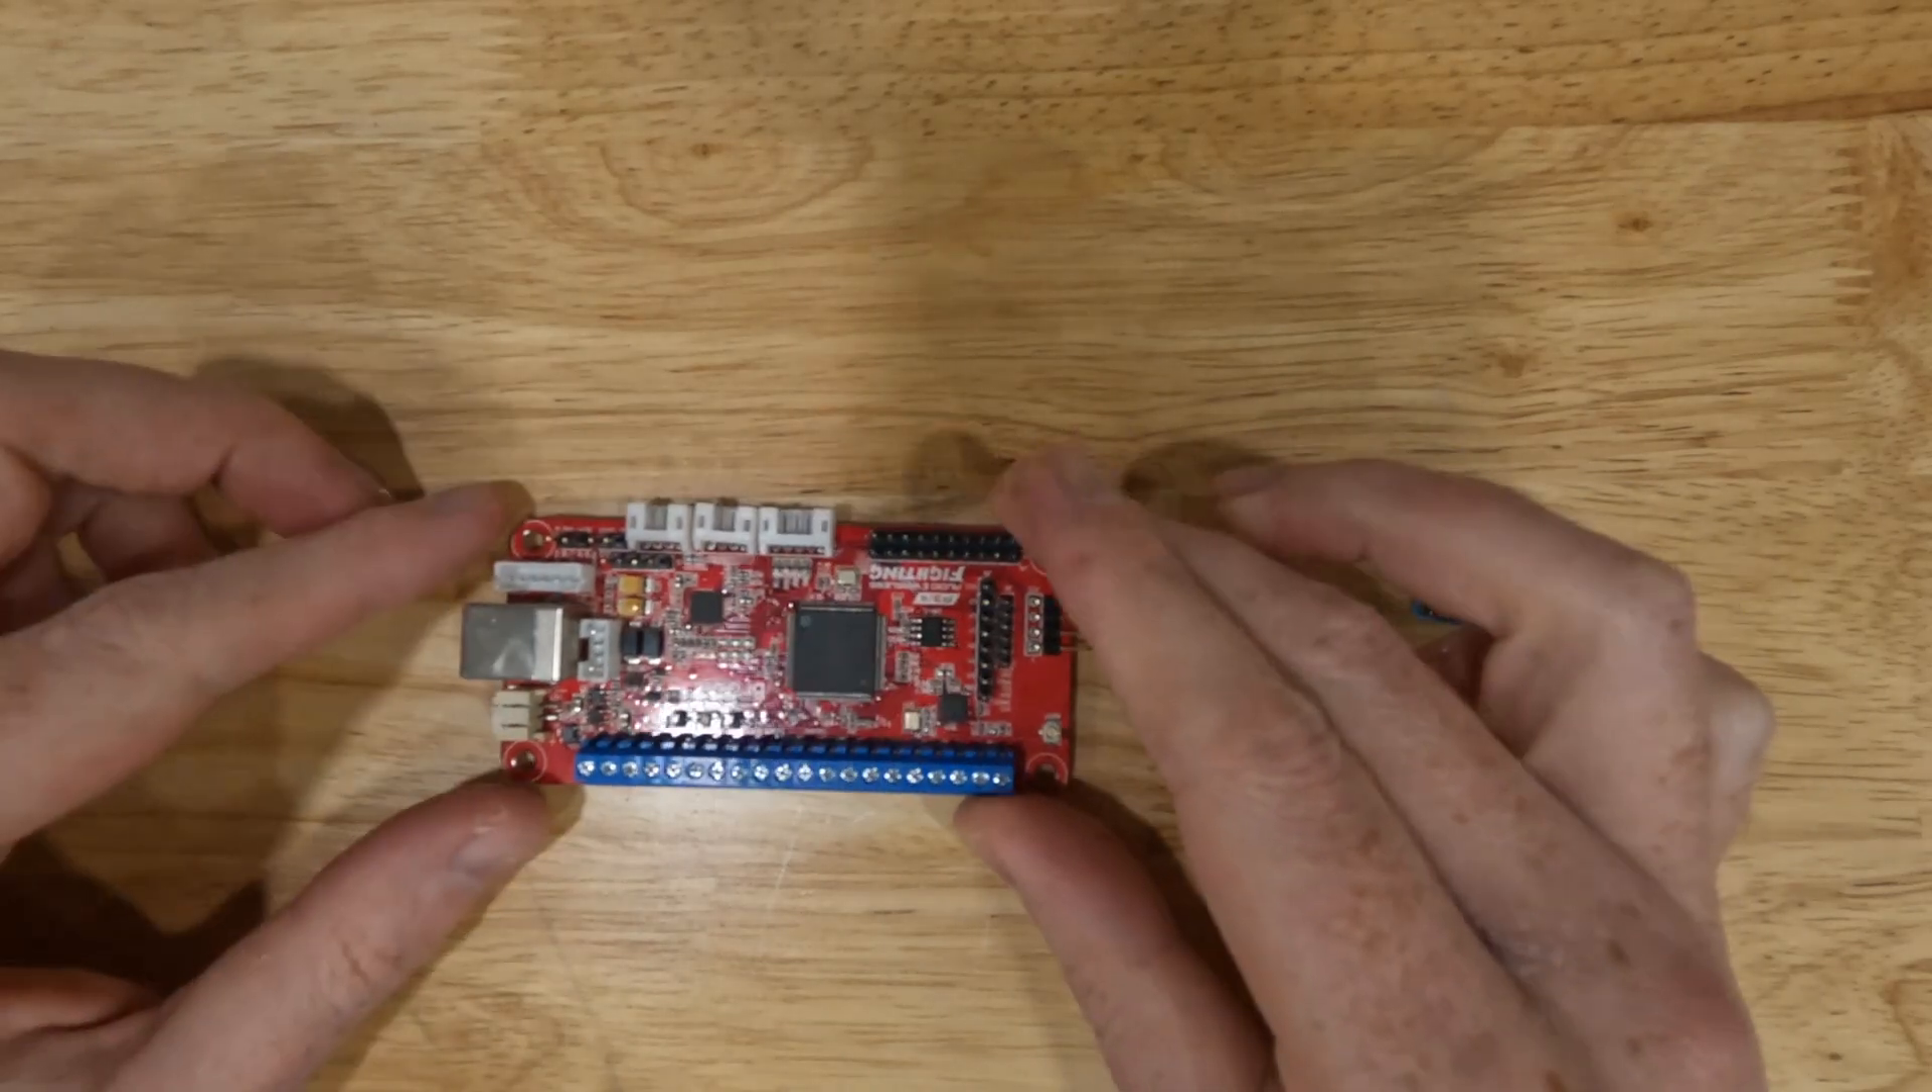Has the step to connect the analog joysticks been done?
No.